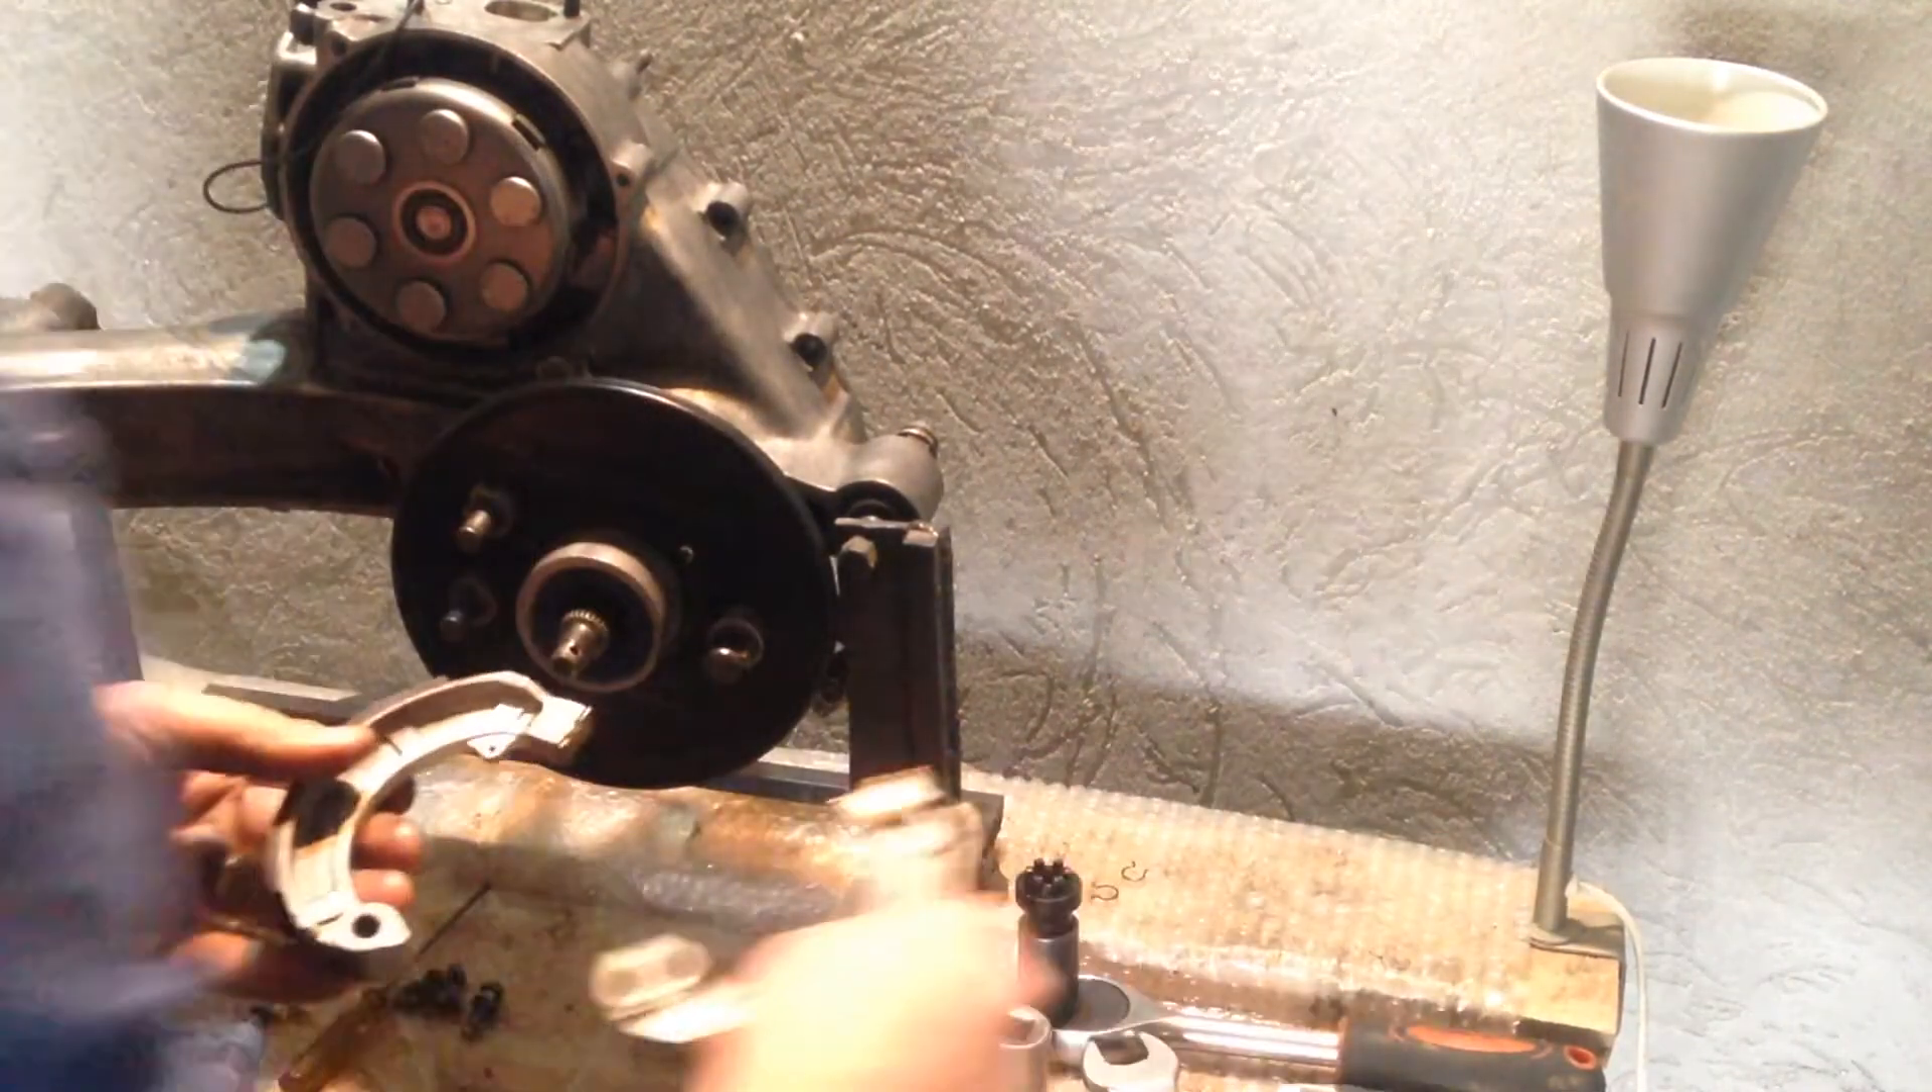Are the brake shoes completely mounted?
No.